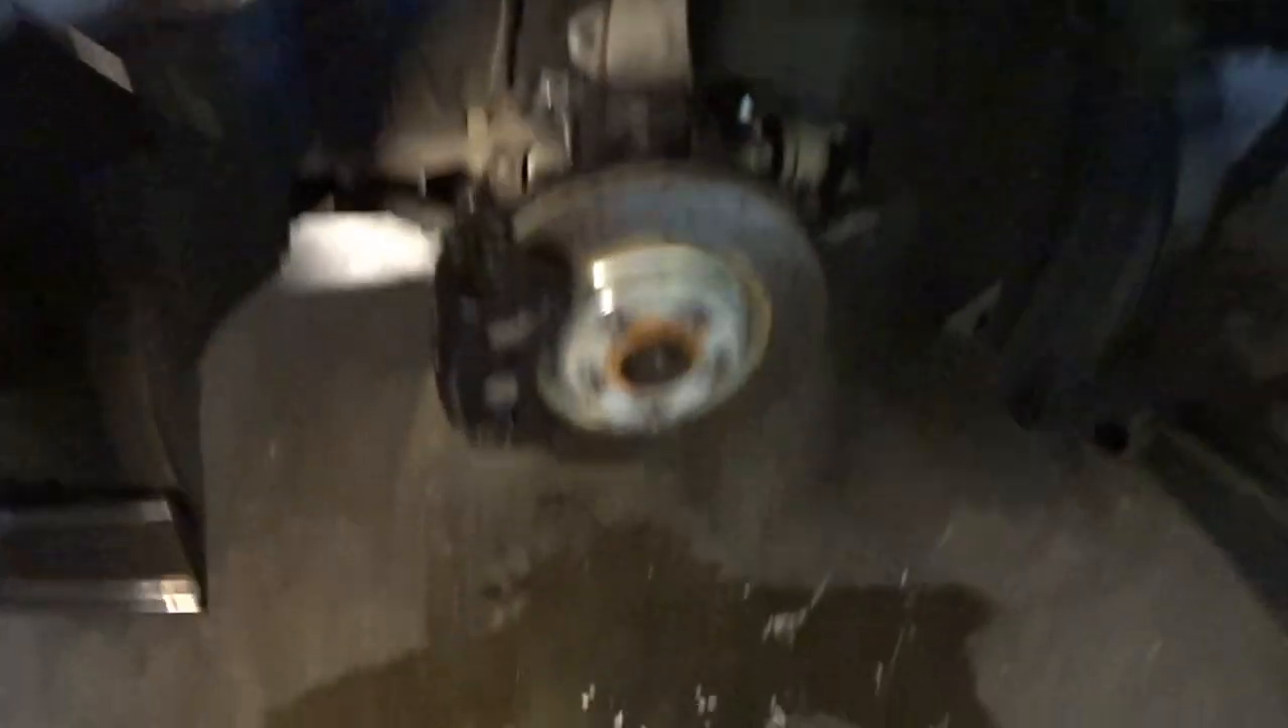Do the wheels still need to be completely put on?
Yes.